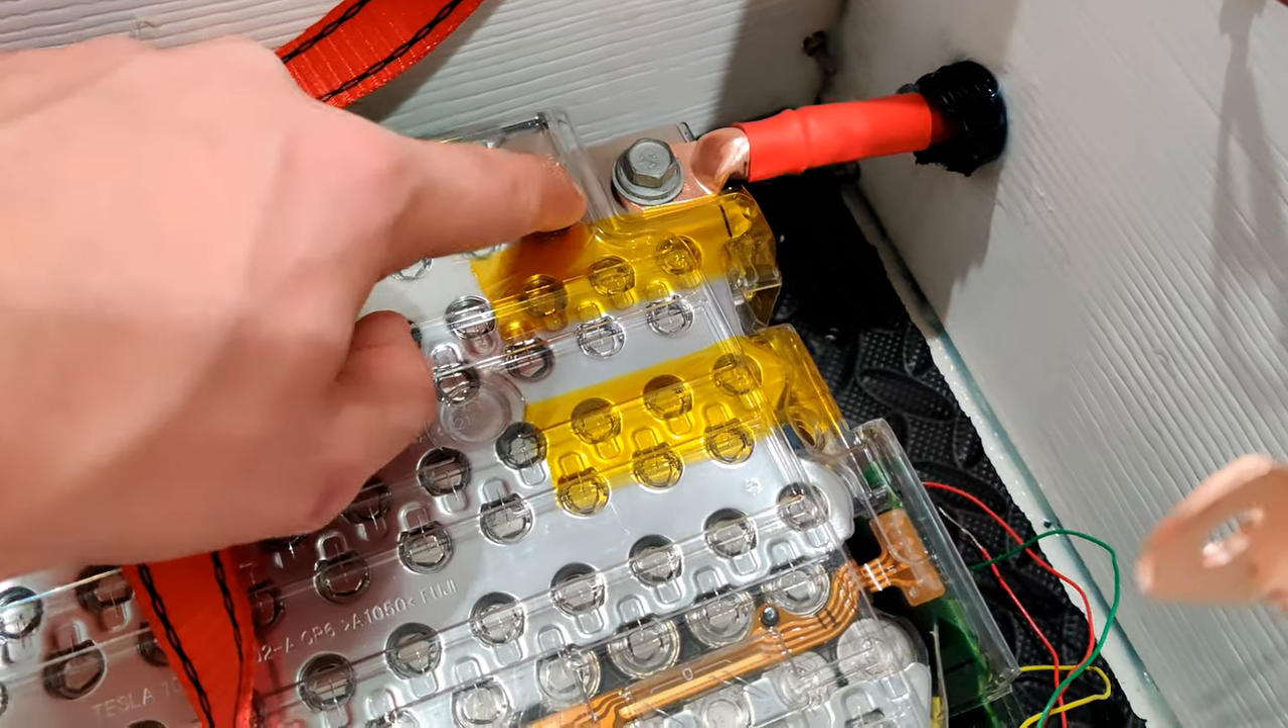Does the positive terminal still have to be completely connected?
No.